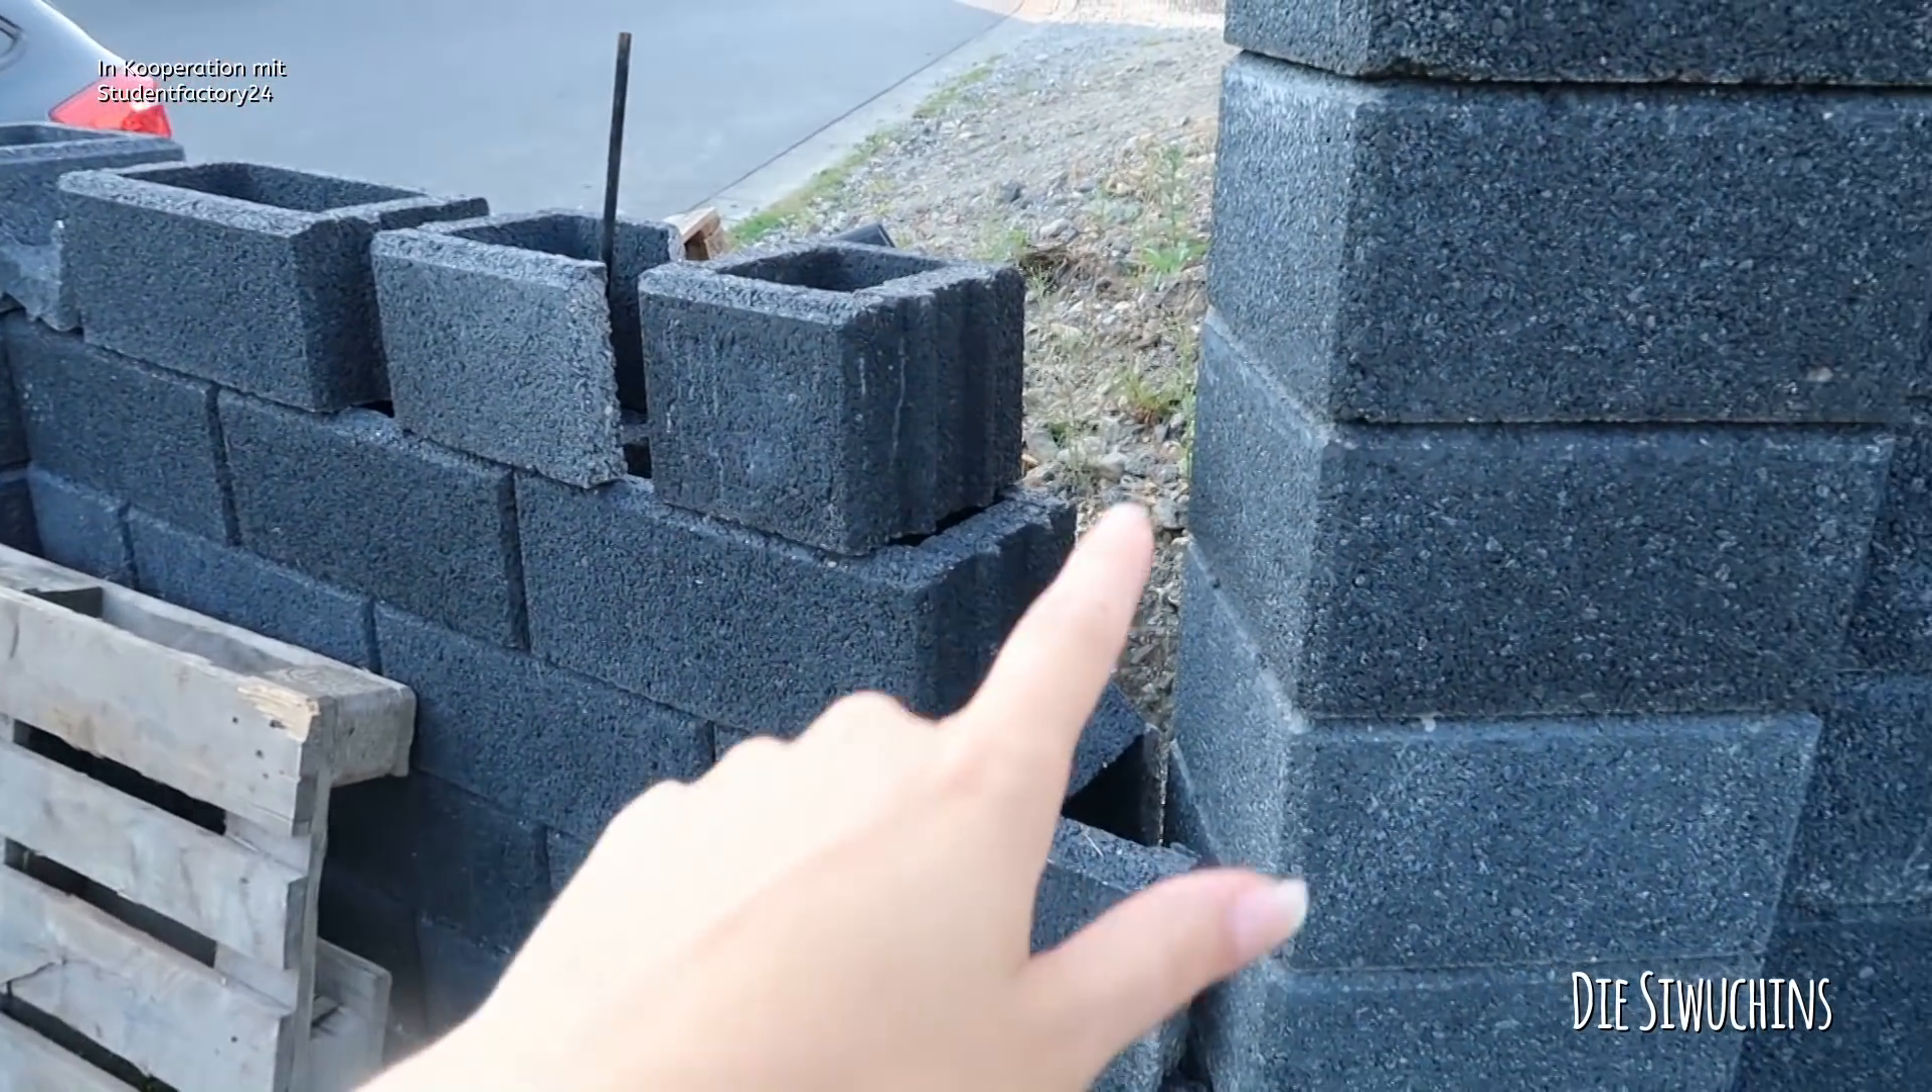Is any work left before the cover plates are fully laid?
Yes.